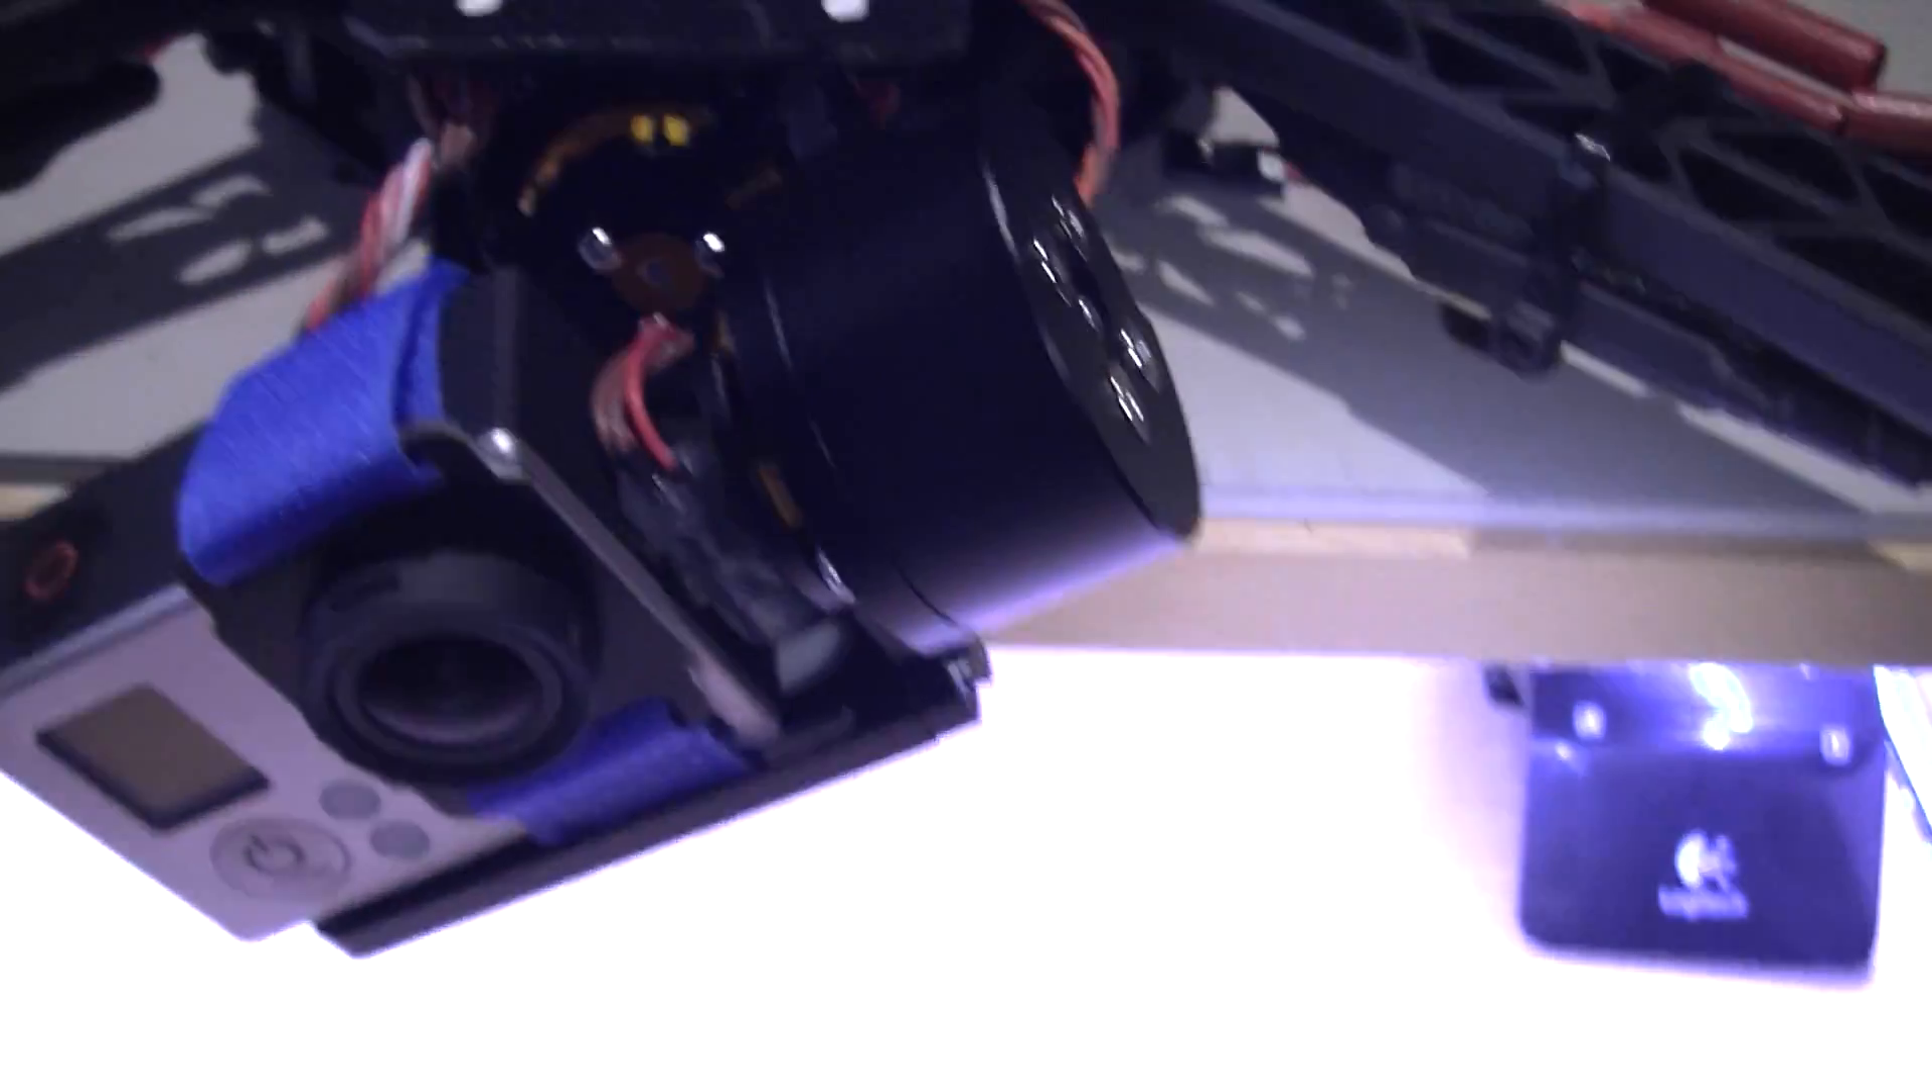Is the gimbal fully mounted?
Yes.